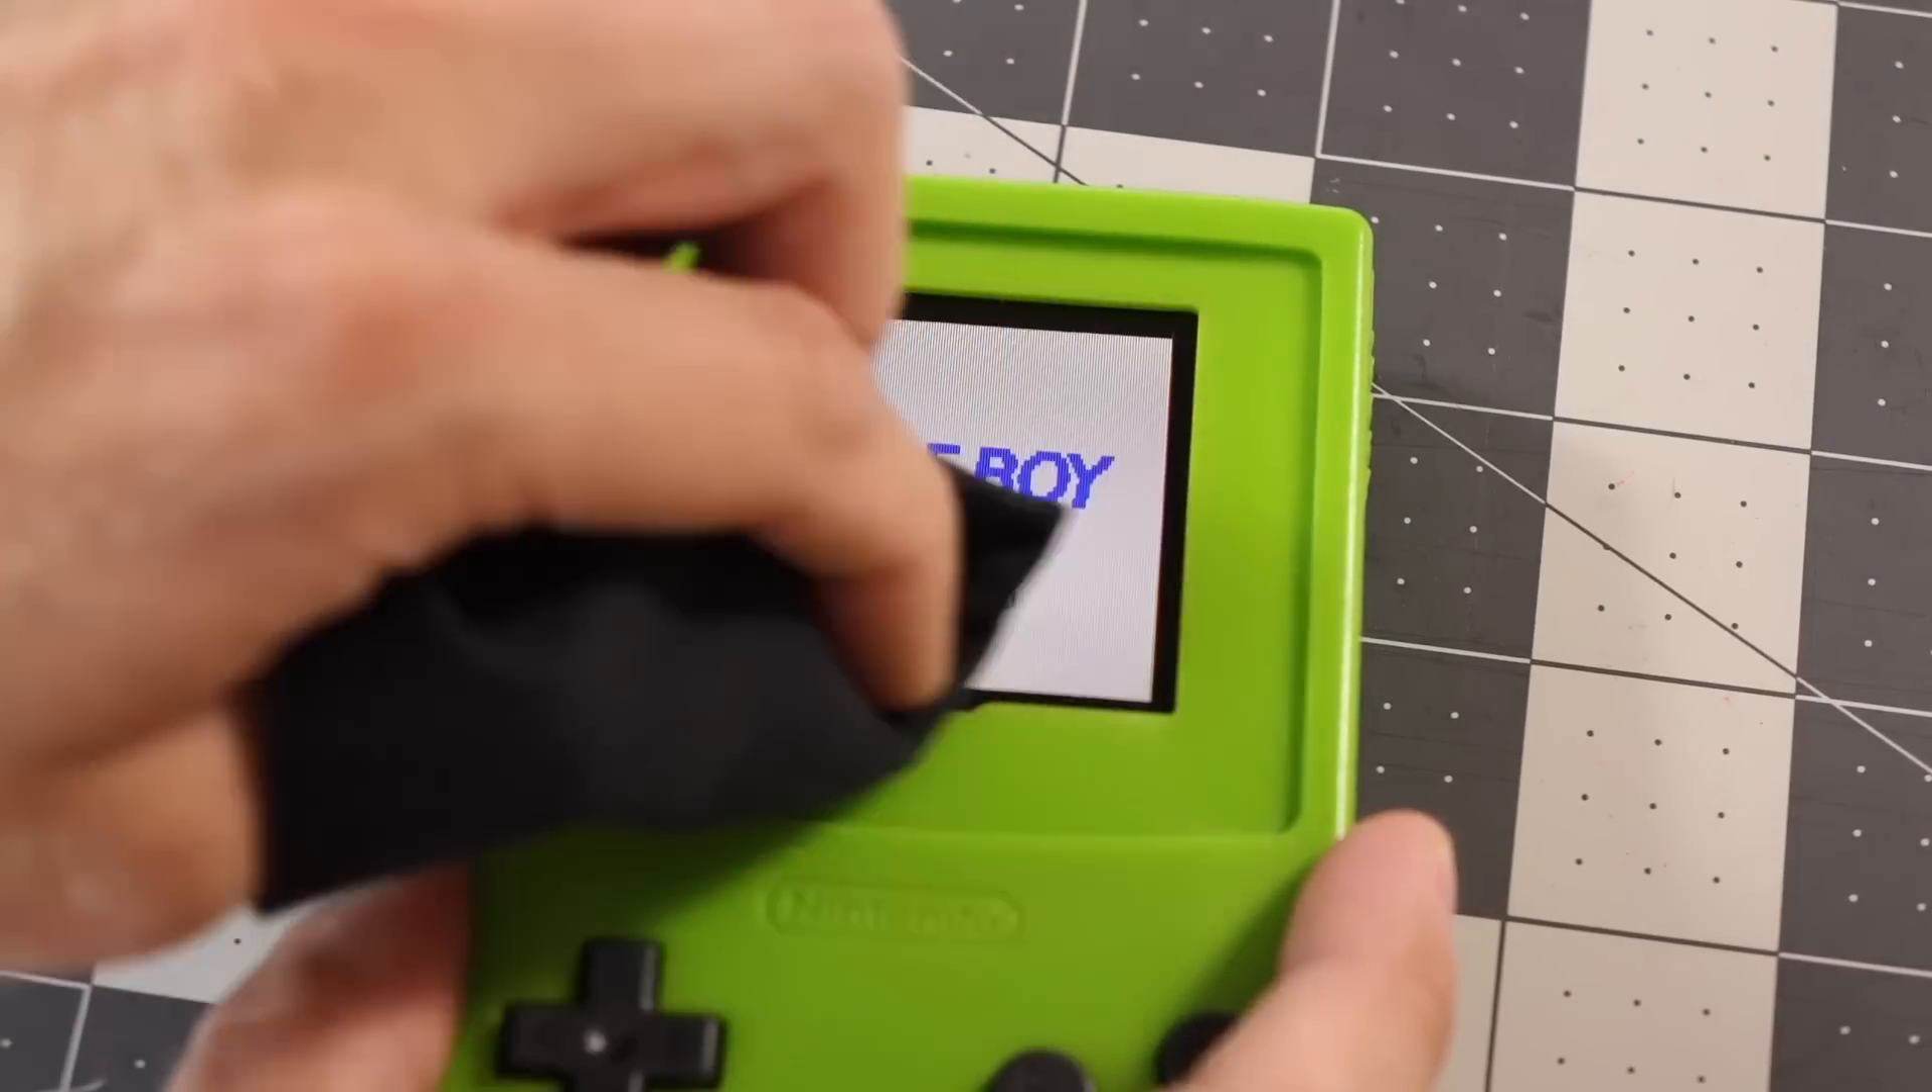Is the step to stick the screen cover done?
No.